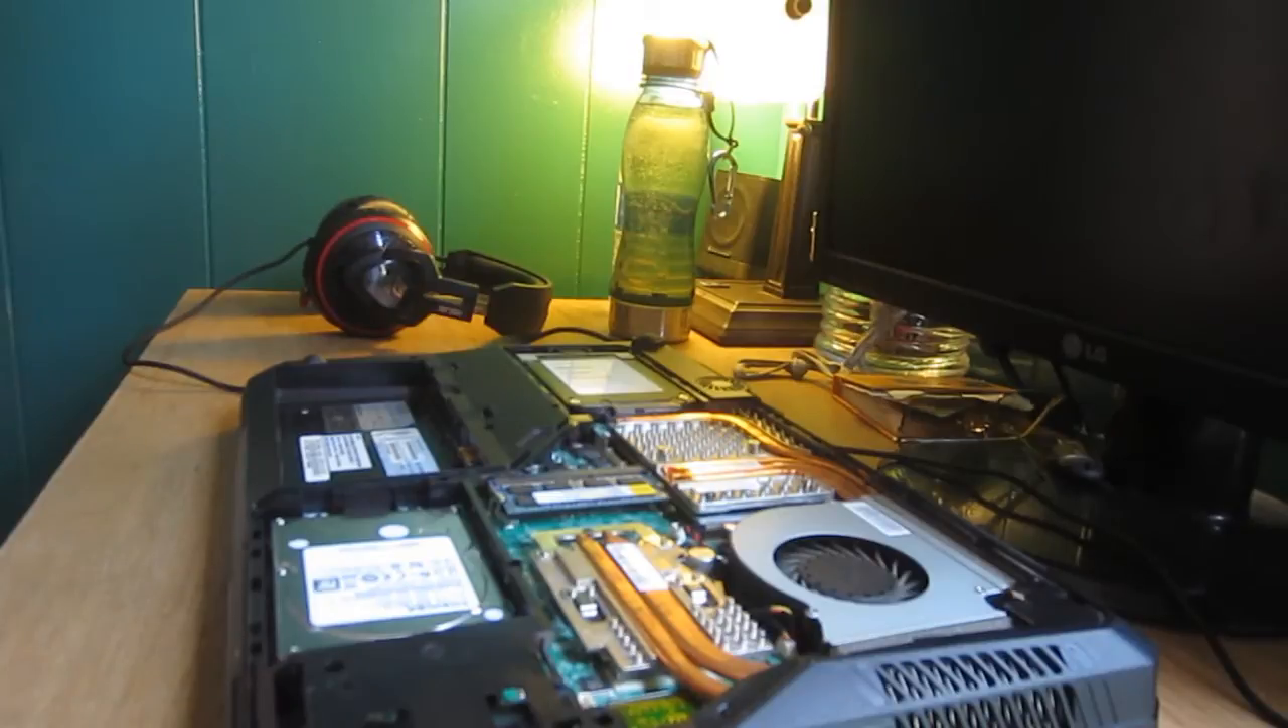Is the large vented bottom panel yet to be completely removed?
No.